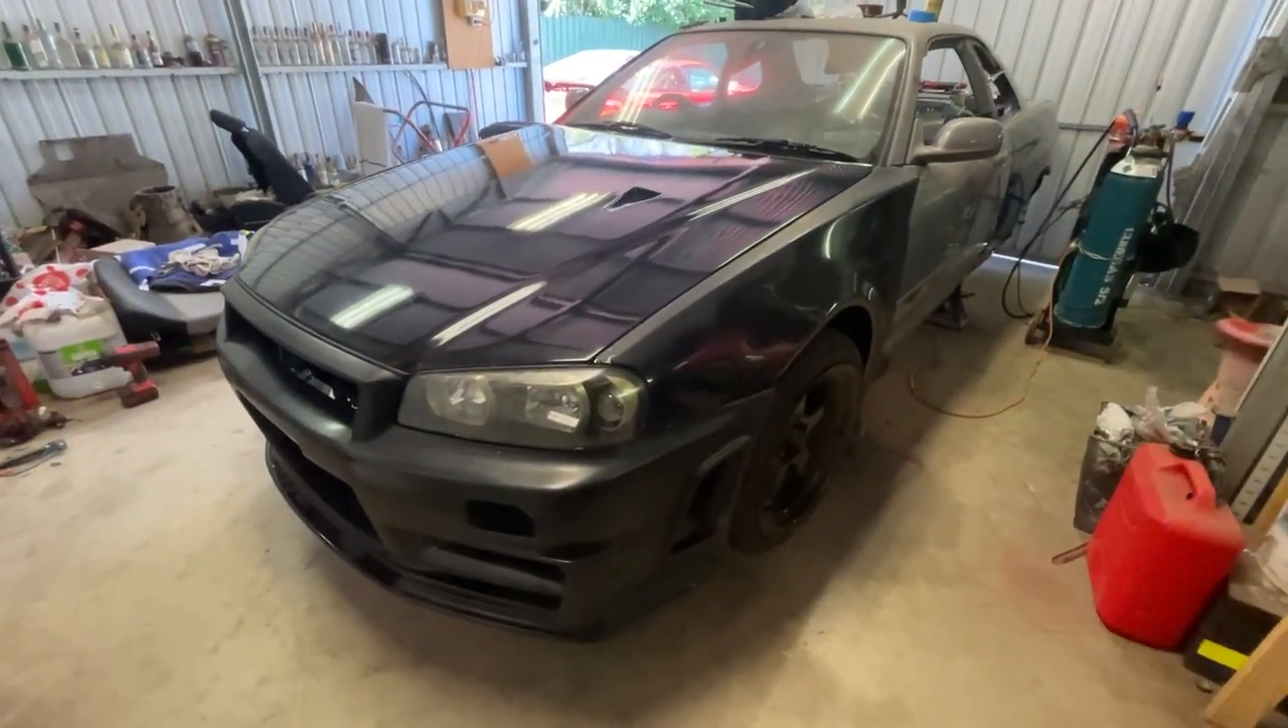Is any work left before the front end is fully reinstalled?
No.